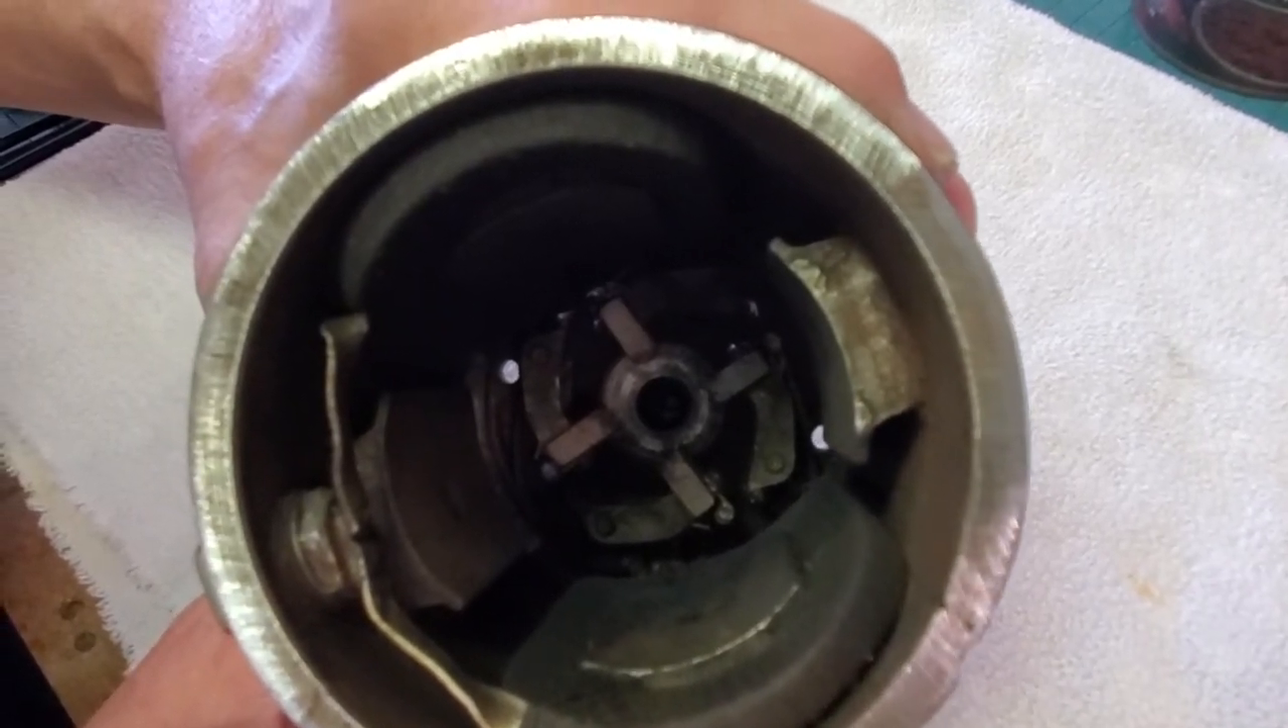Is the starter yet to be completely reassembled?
Yes.